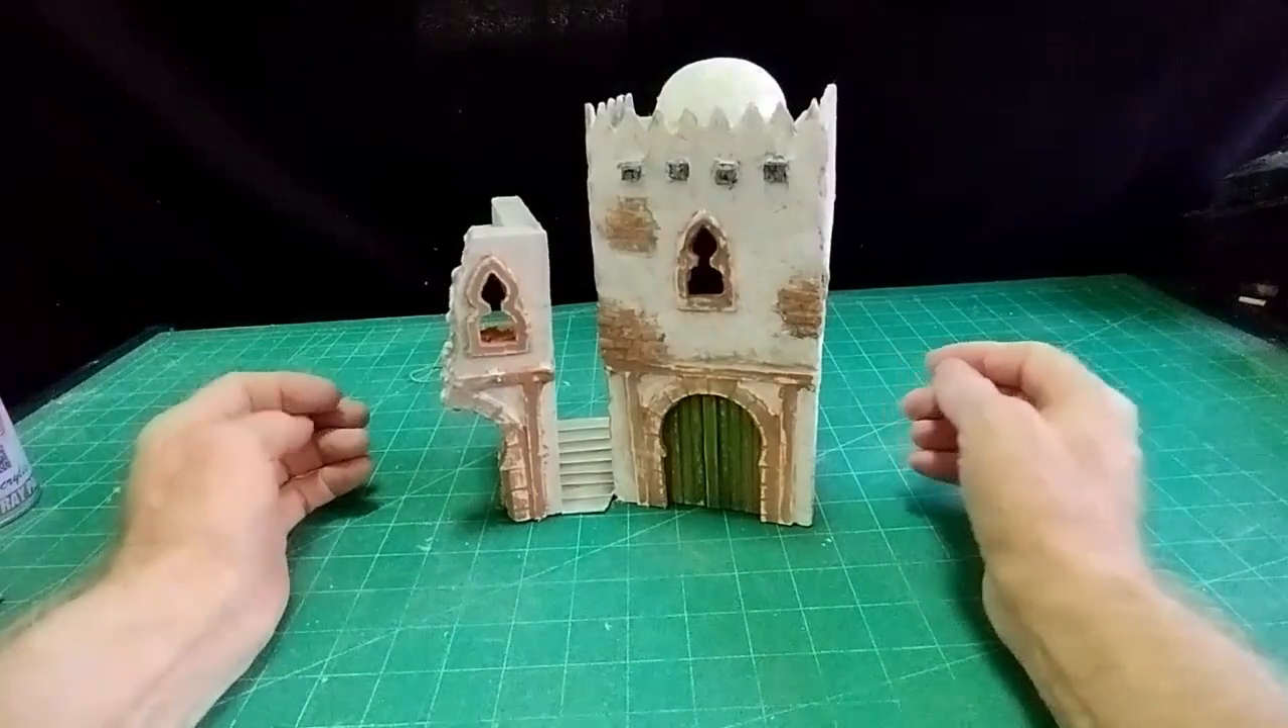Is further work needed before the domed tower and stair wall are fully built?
No.